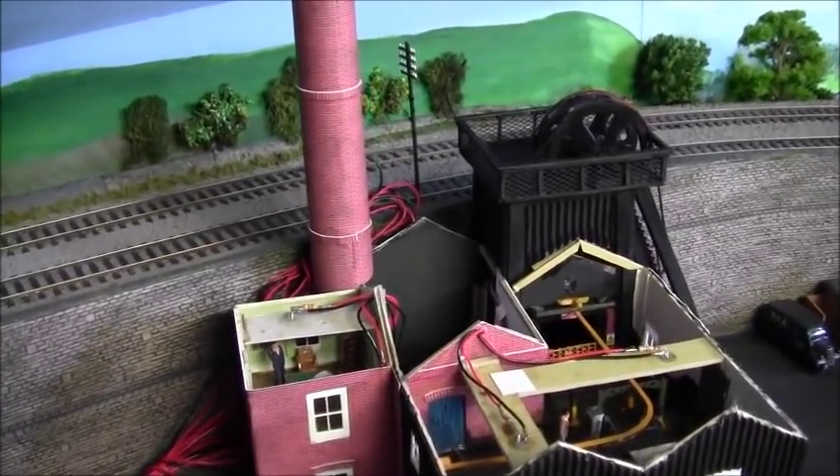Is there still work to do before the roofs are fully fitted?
Yes.